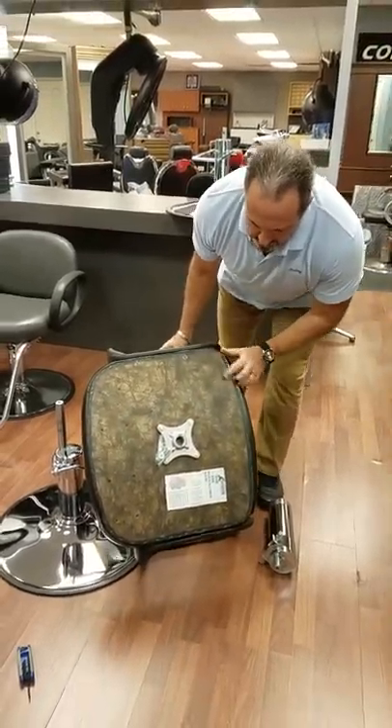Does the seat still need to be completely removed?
No.